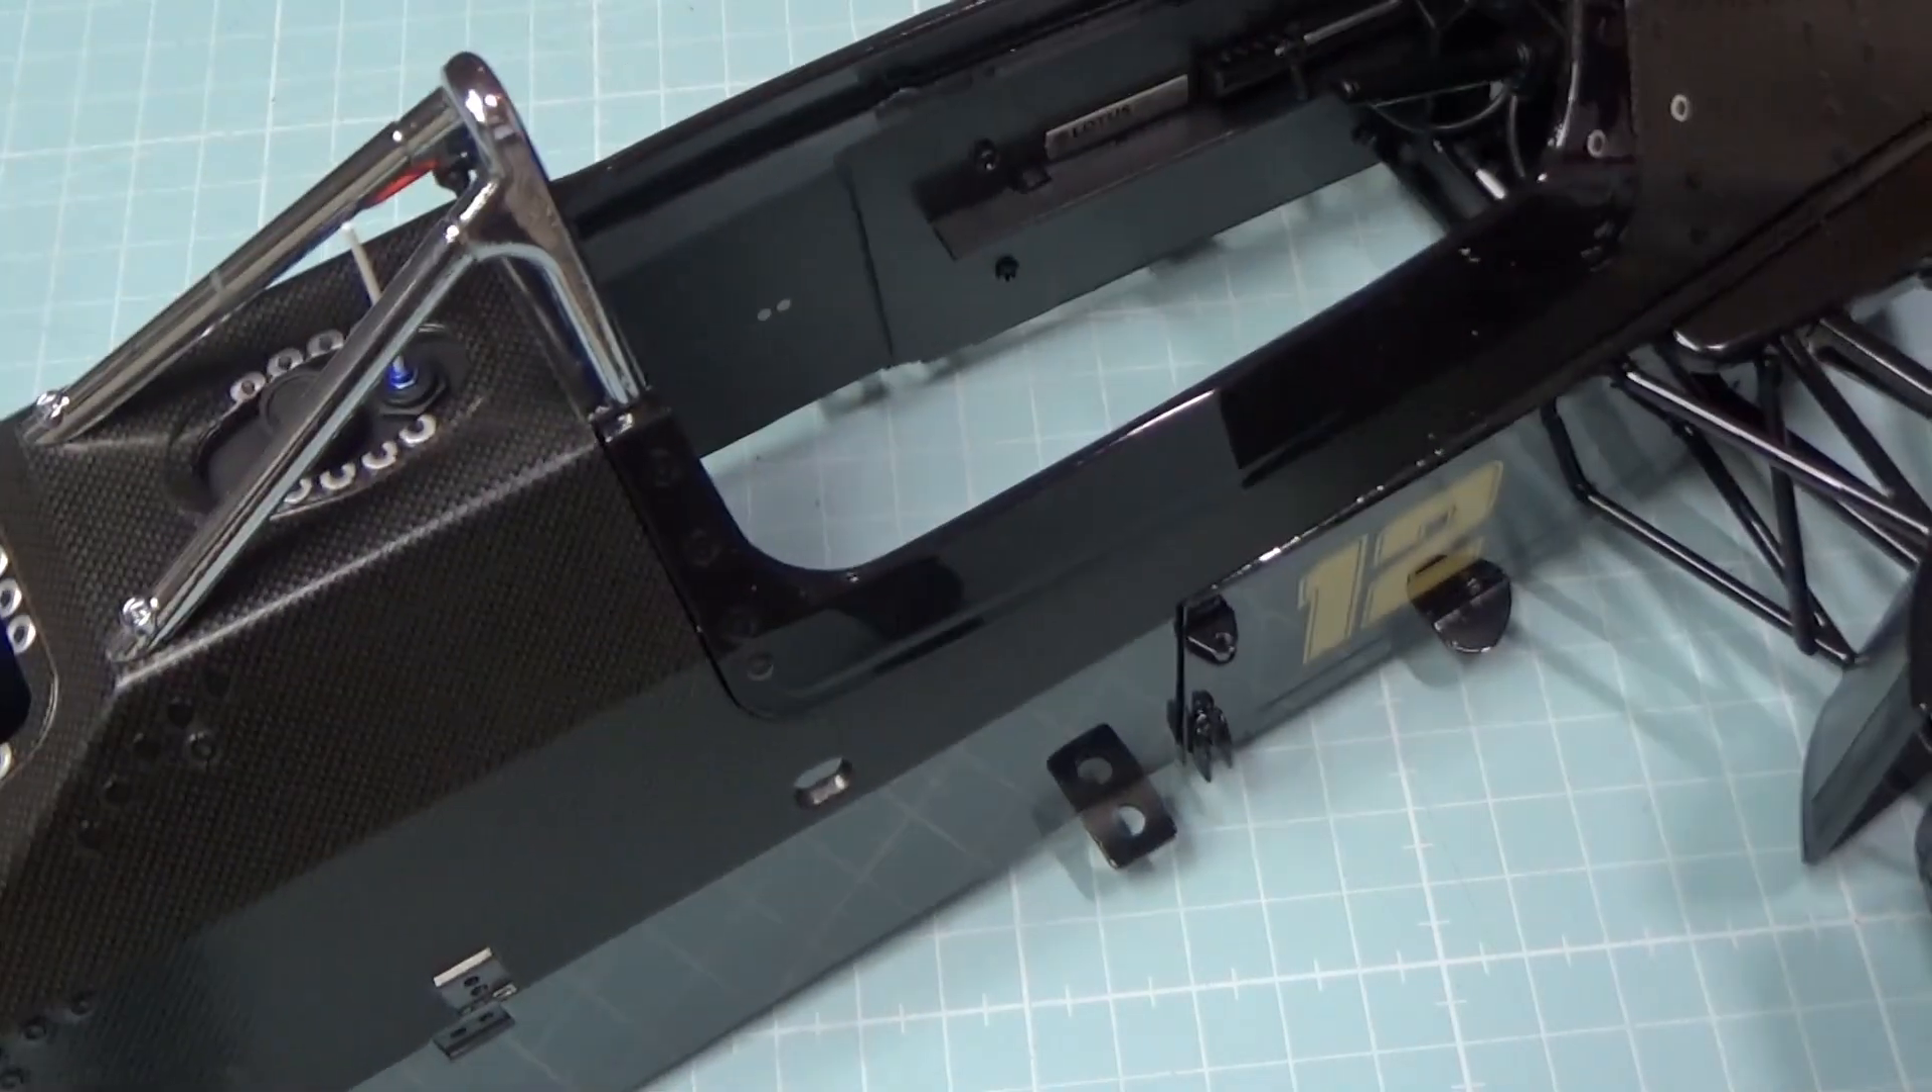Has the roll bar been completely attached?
Yes.